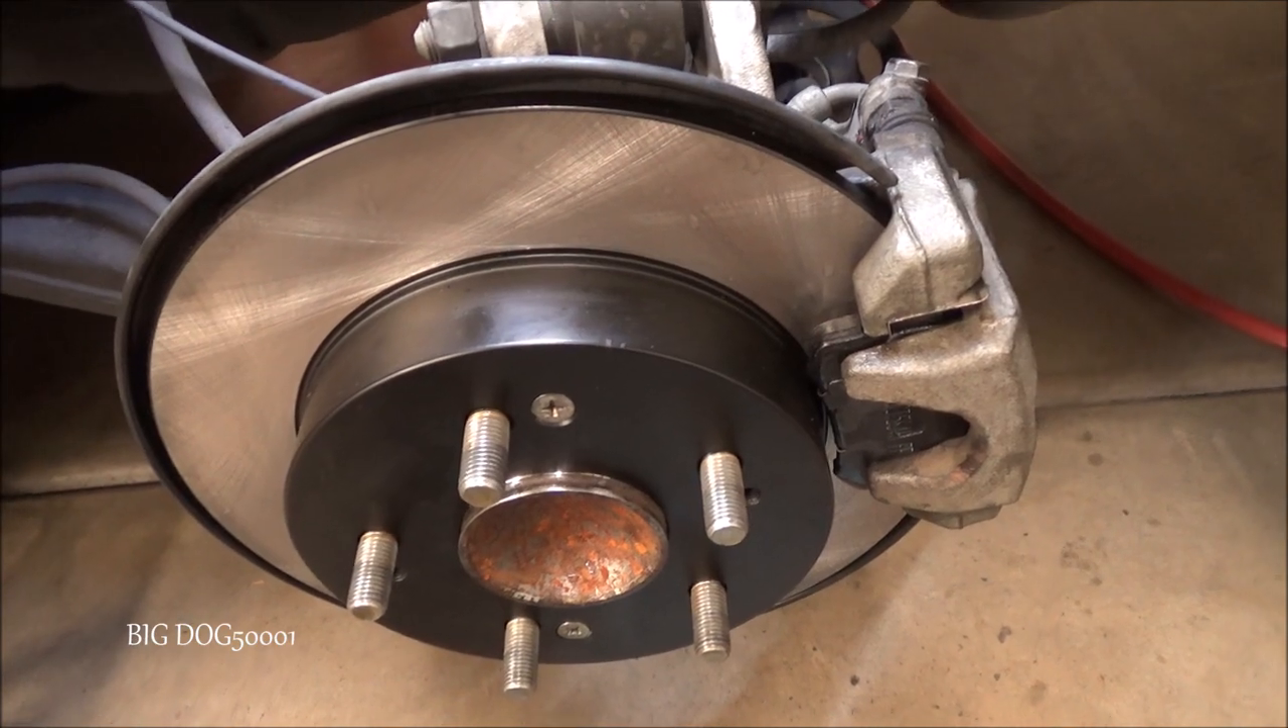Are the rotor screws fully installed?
Yes.